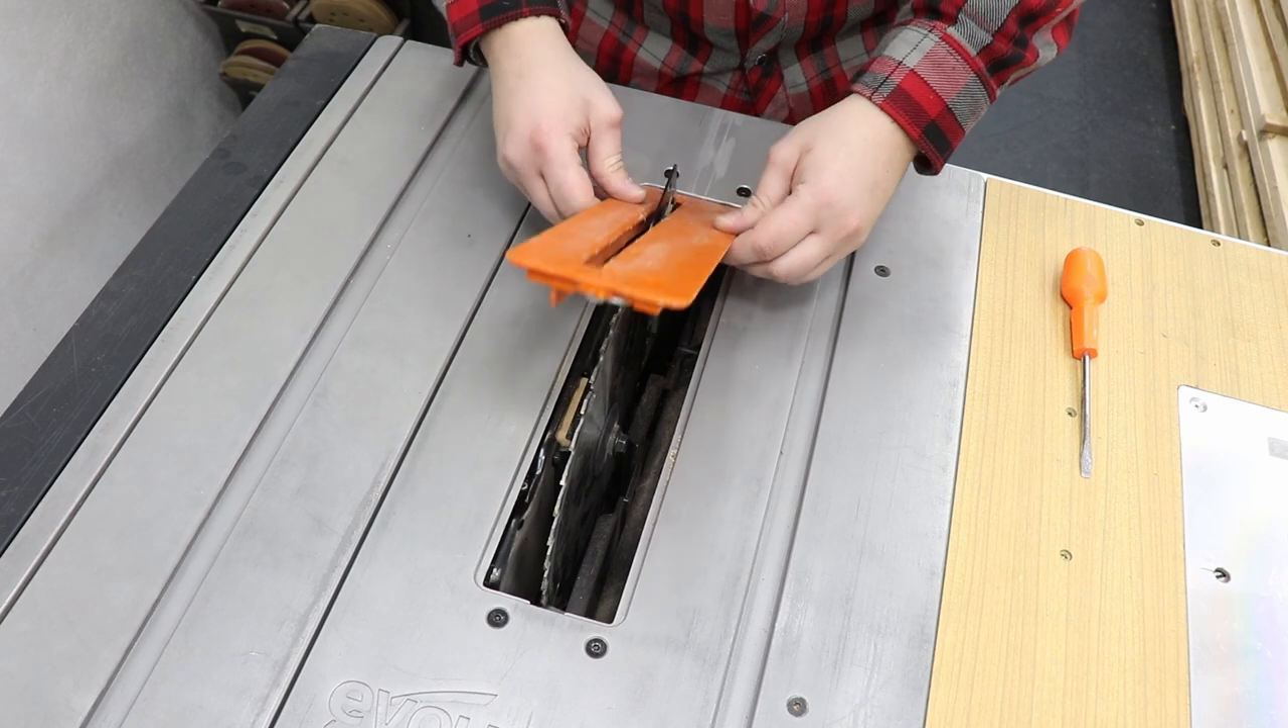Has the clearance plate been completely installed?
No.